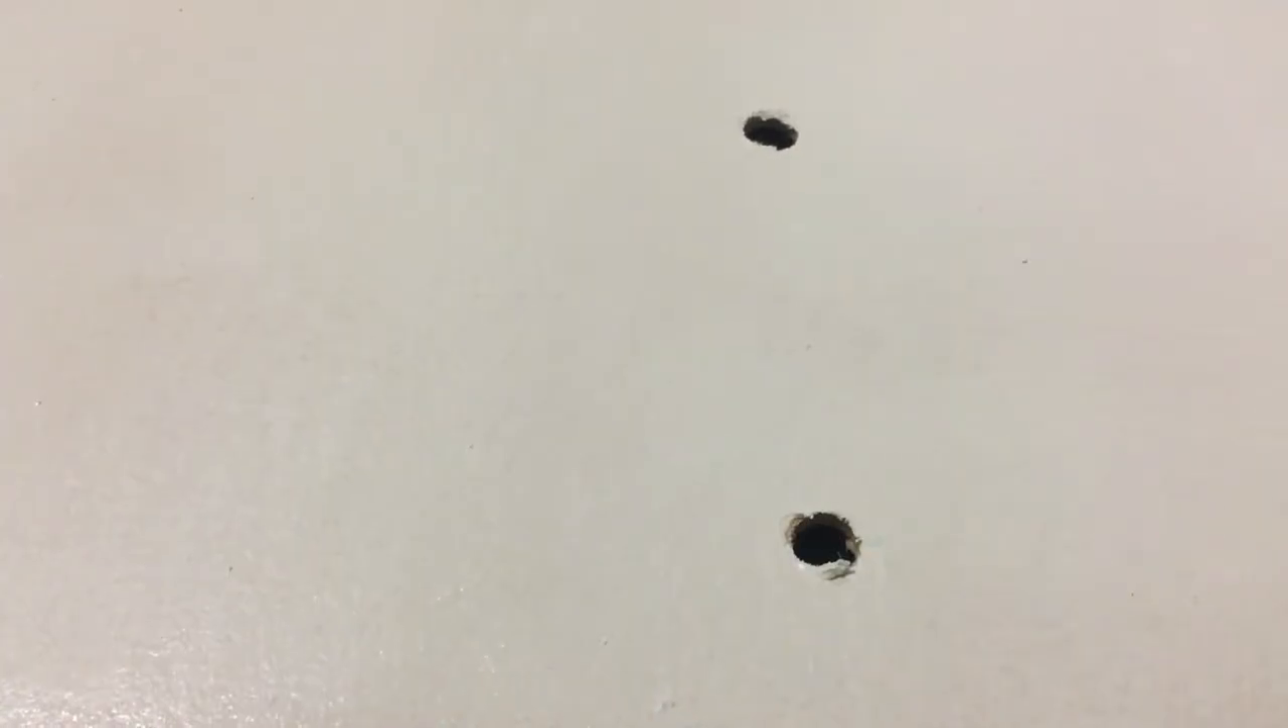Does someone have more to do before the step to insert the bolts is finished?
Yes.